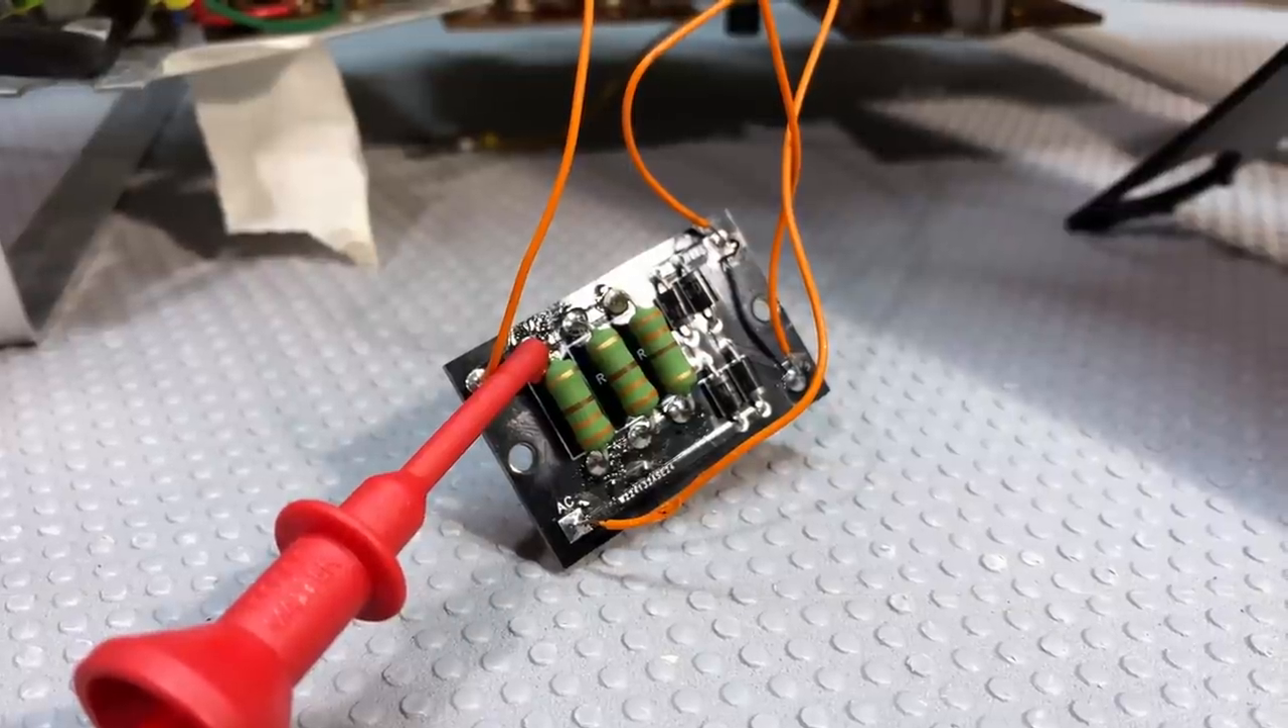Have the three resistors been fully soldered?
Yes.